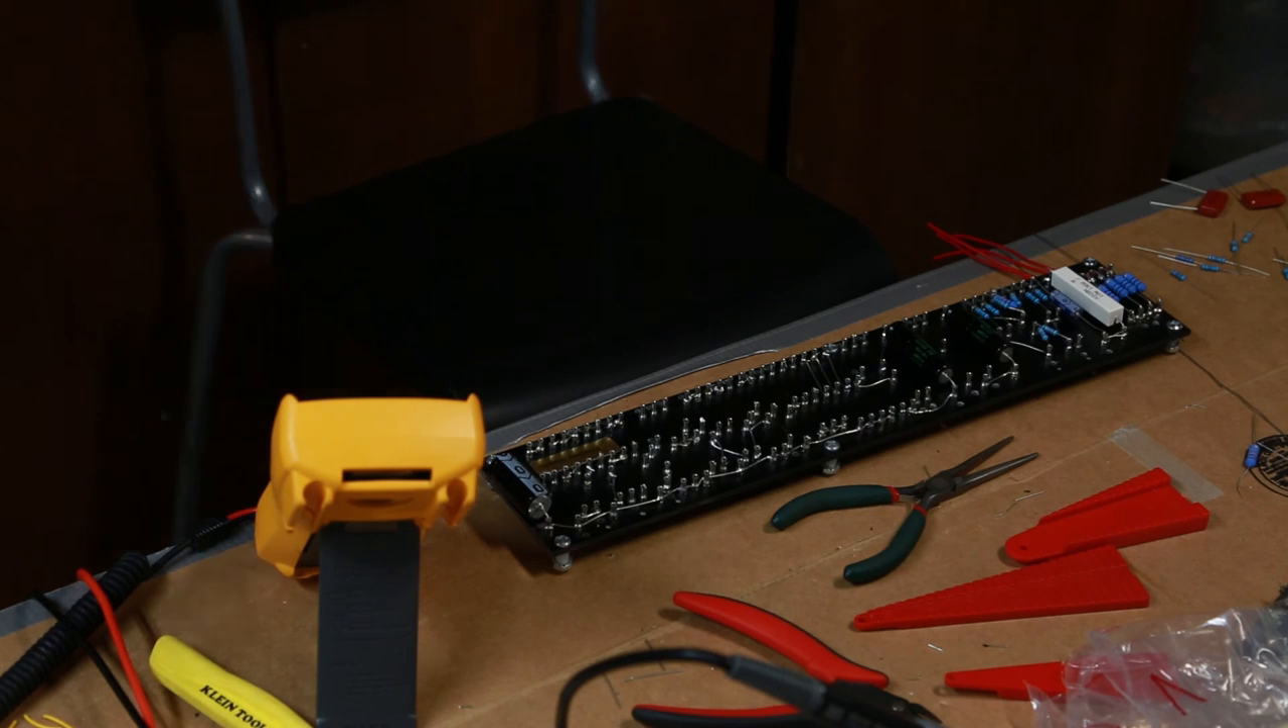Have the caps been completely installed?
No.